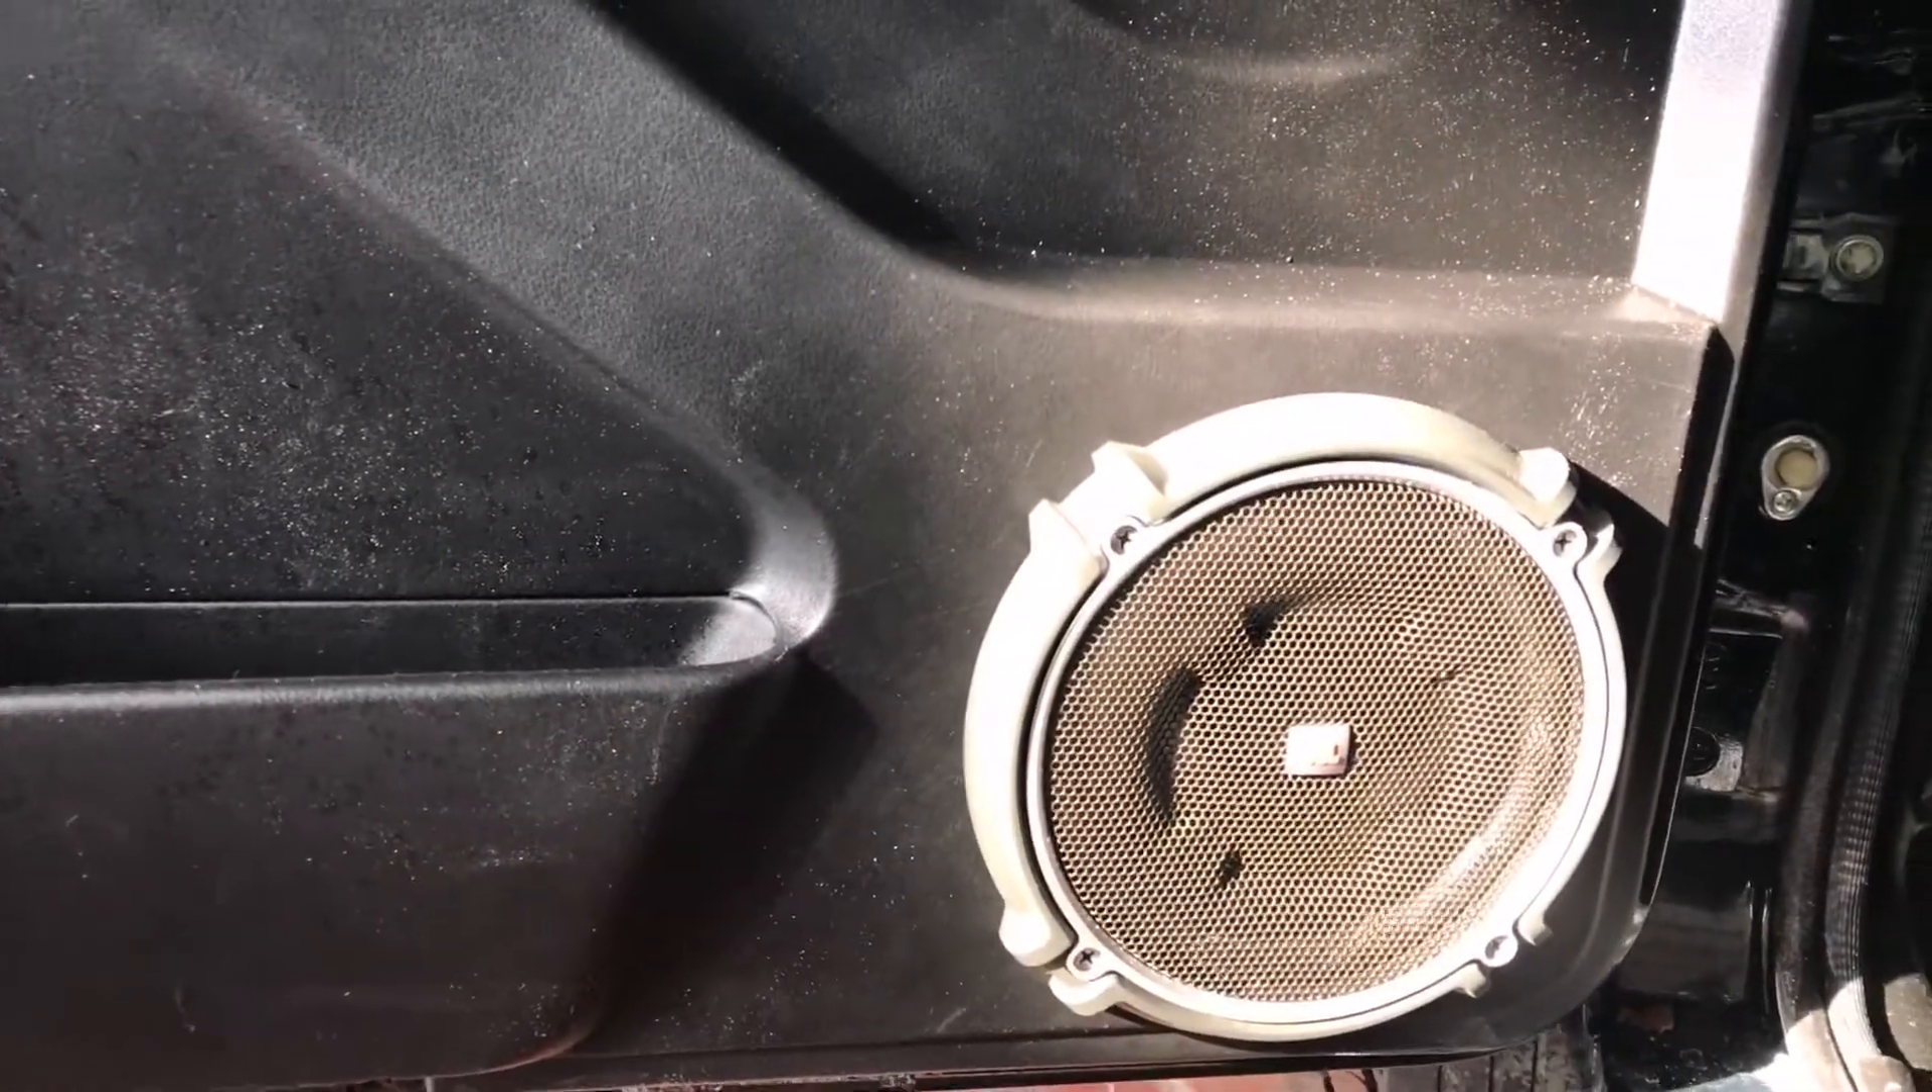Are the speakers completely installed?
Yes.